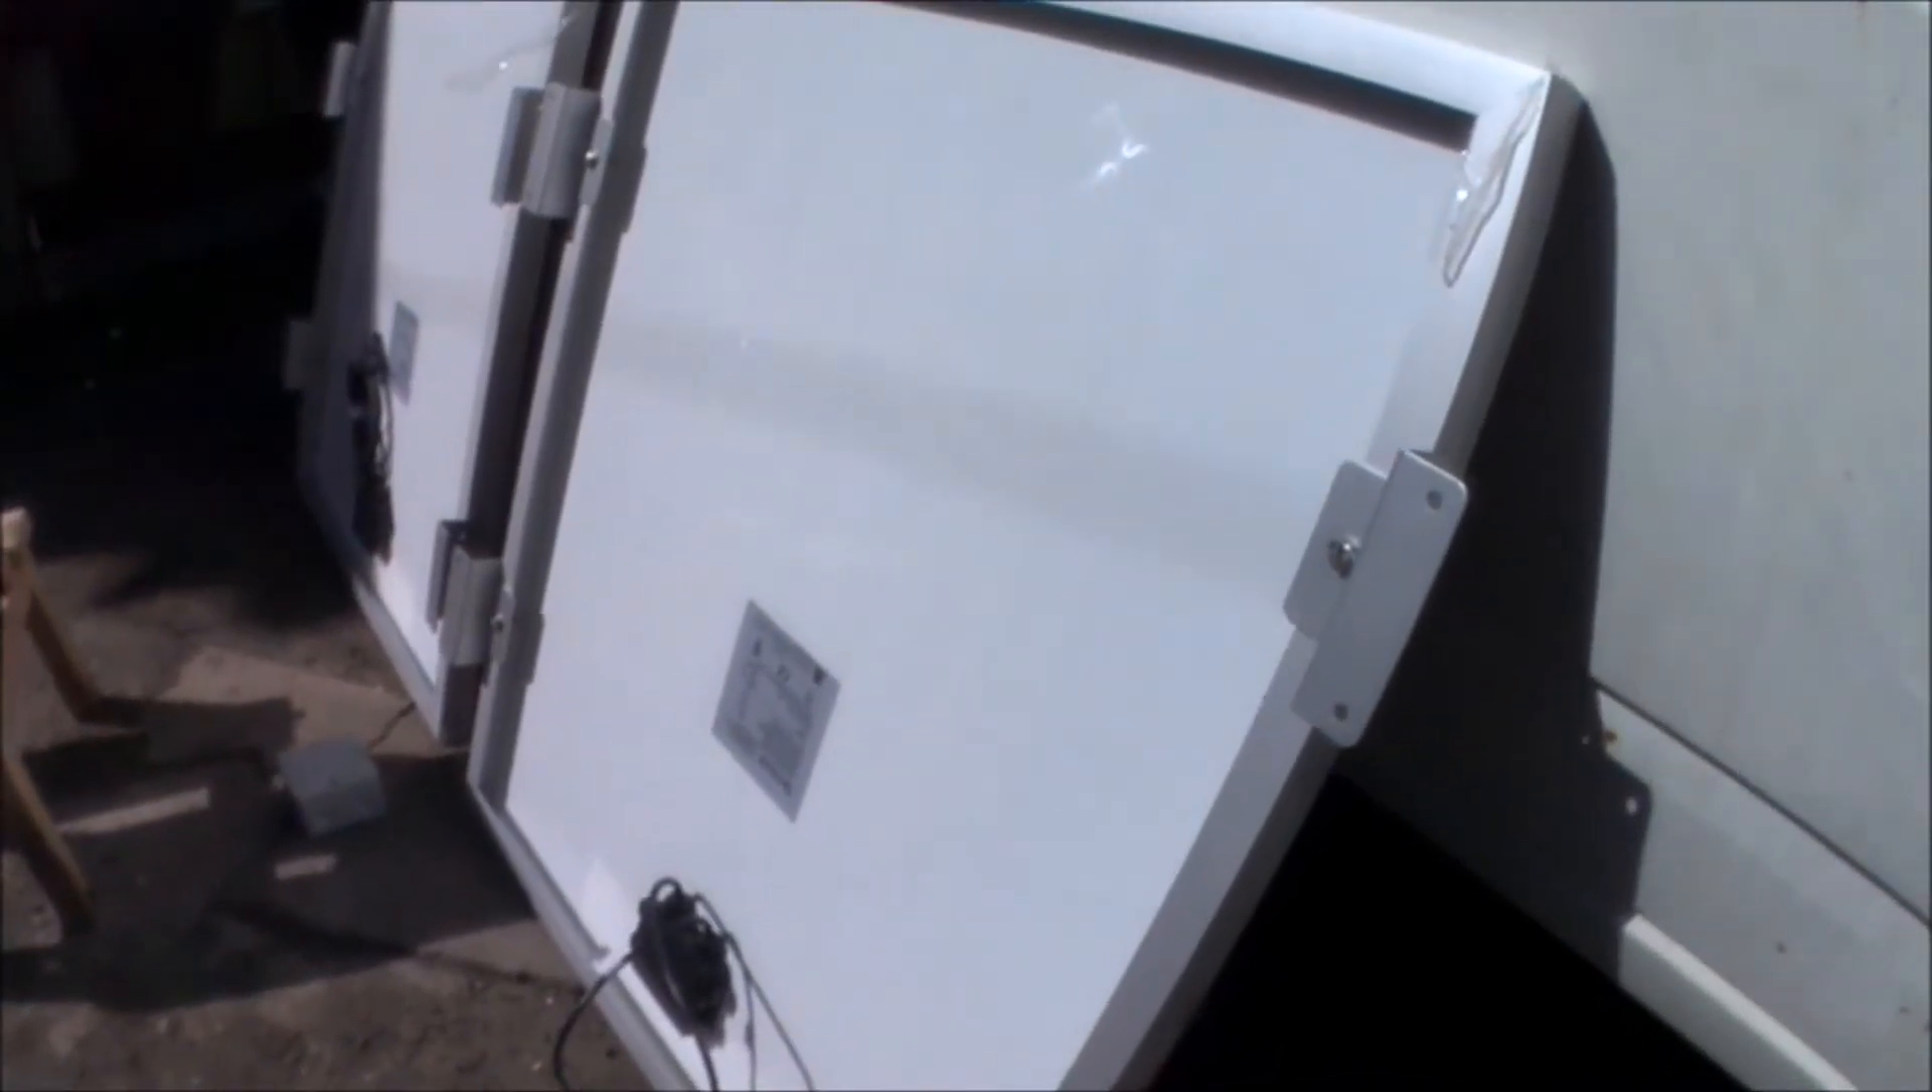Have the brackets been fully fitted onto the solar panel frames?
Yes.